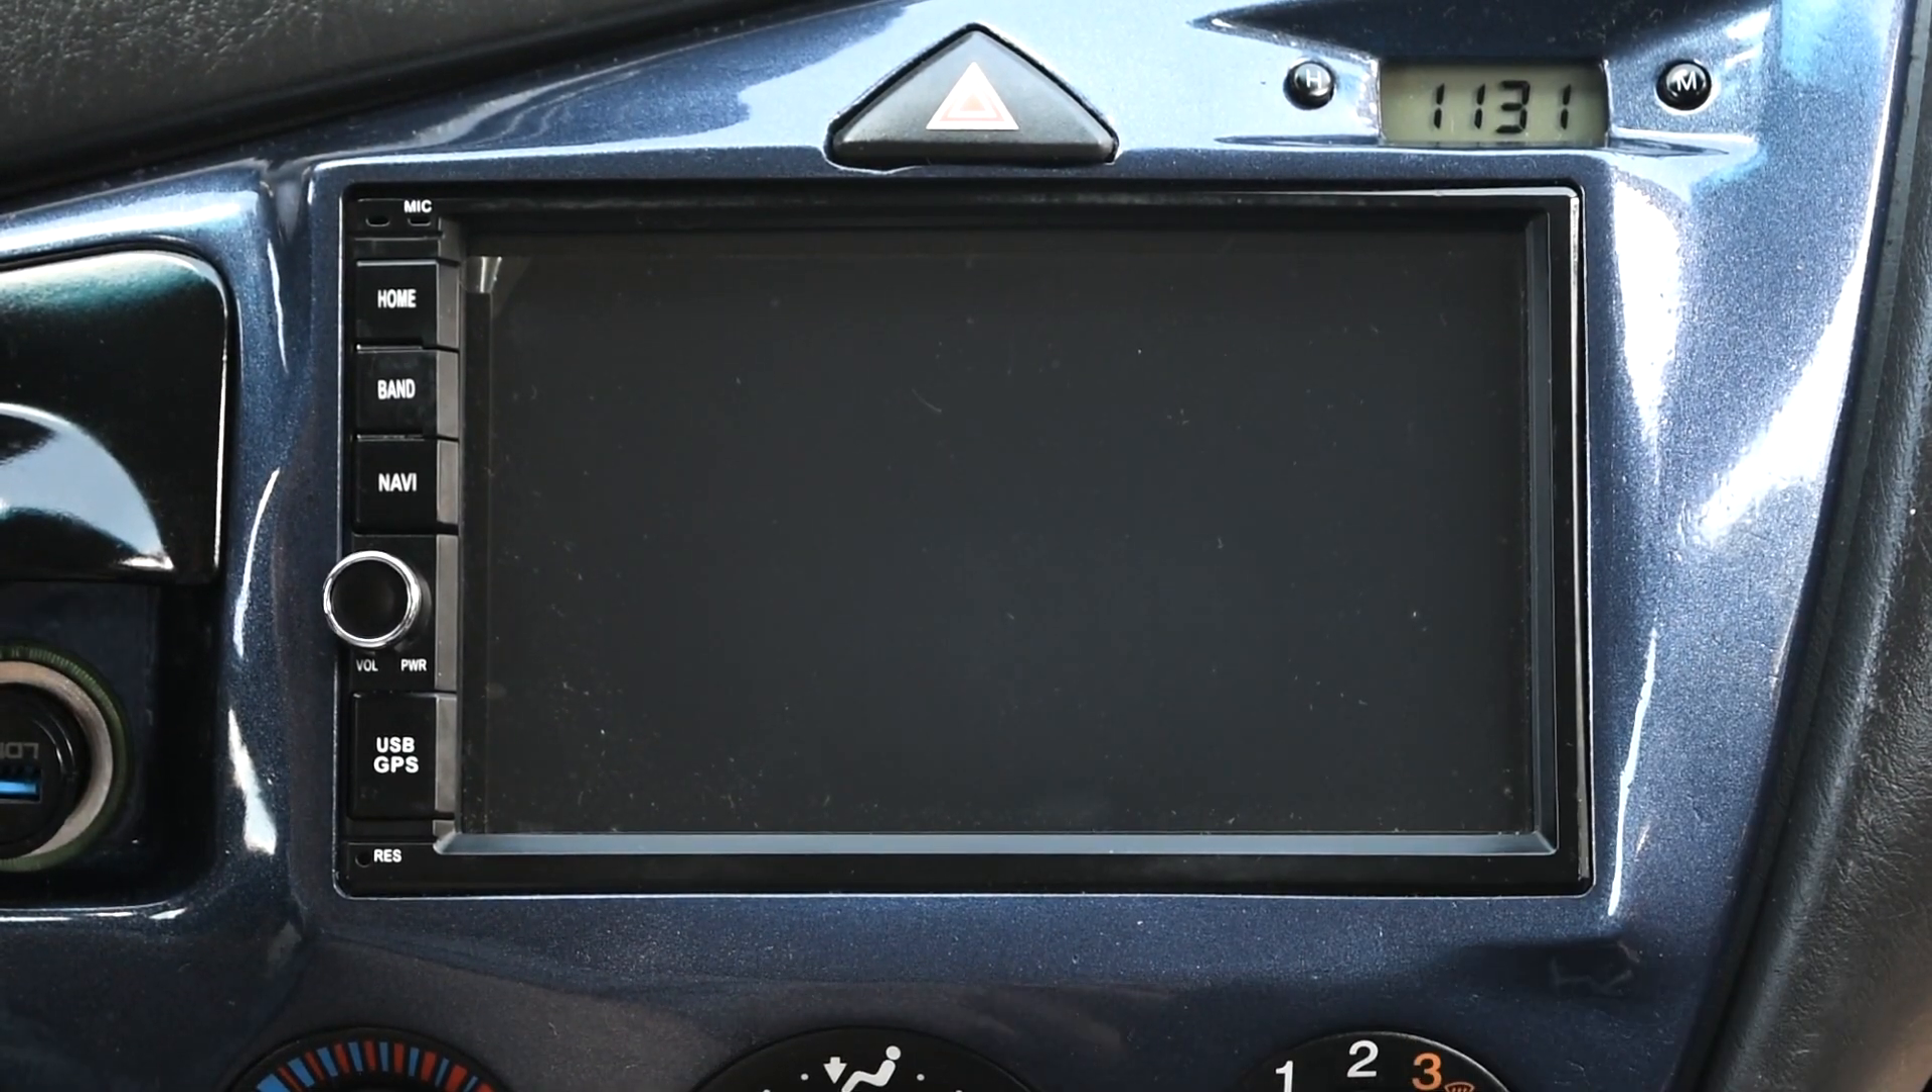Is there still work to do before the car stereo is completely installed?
No.